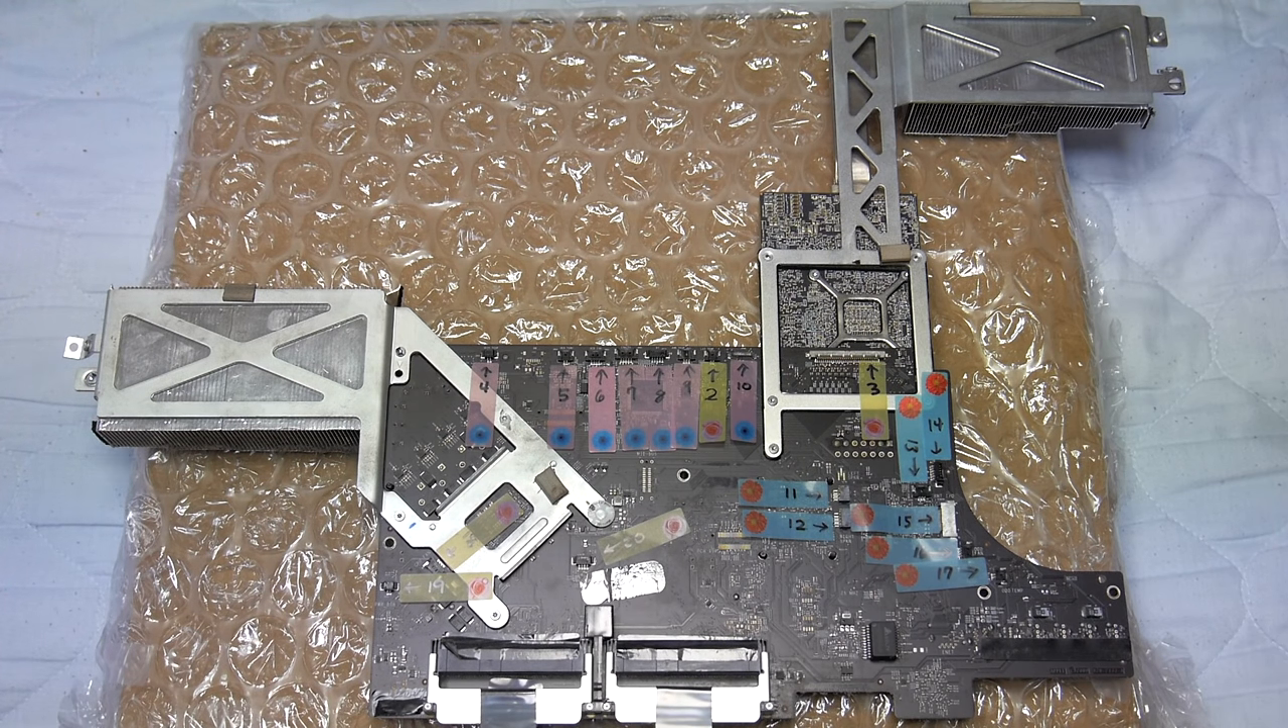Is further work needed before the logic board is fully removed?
No.